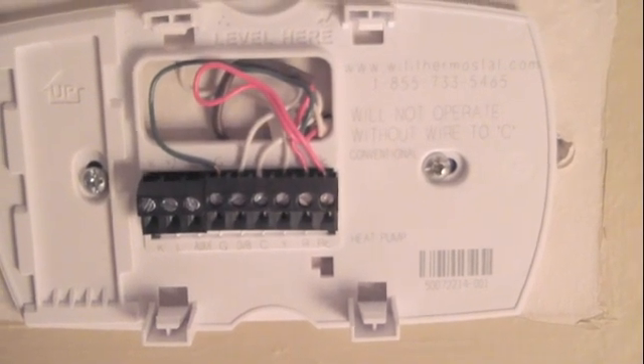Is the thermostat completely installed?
No.